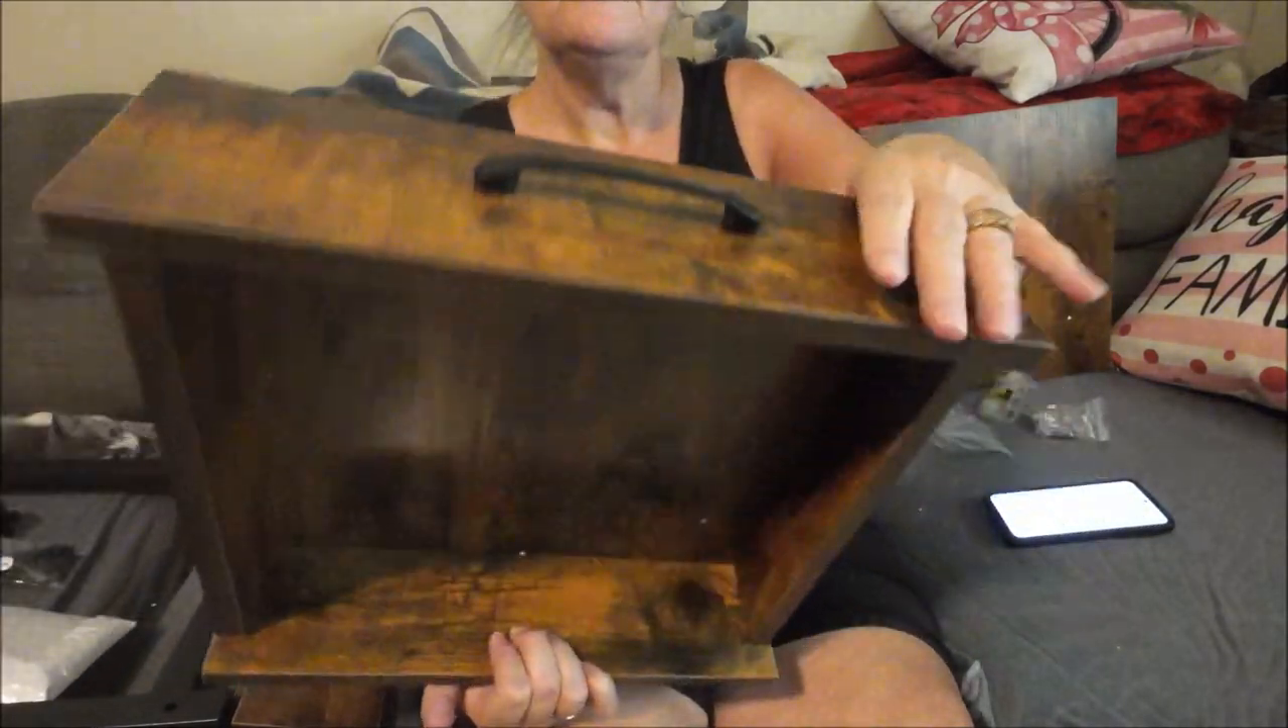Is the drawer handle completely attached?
Yes.